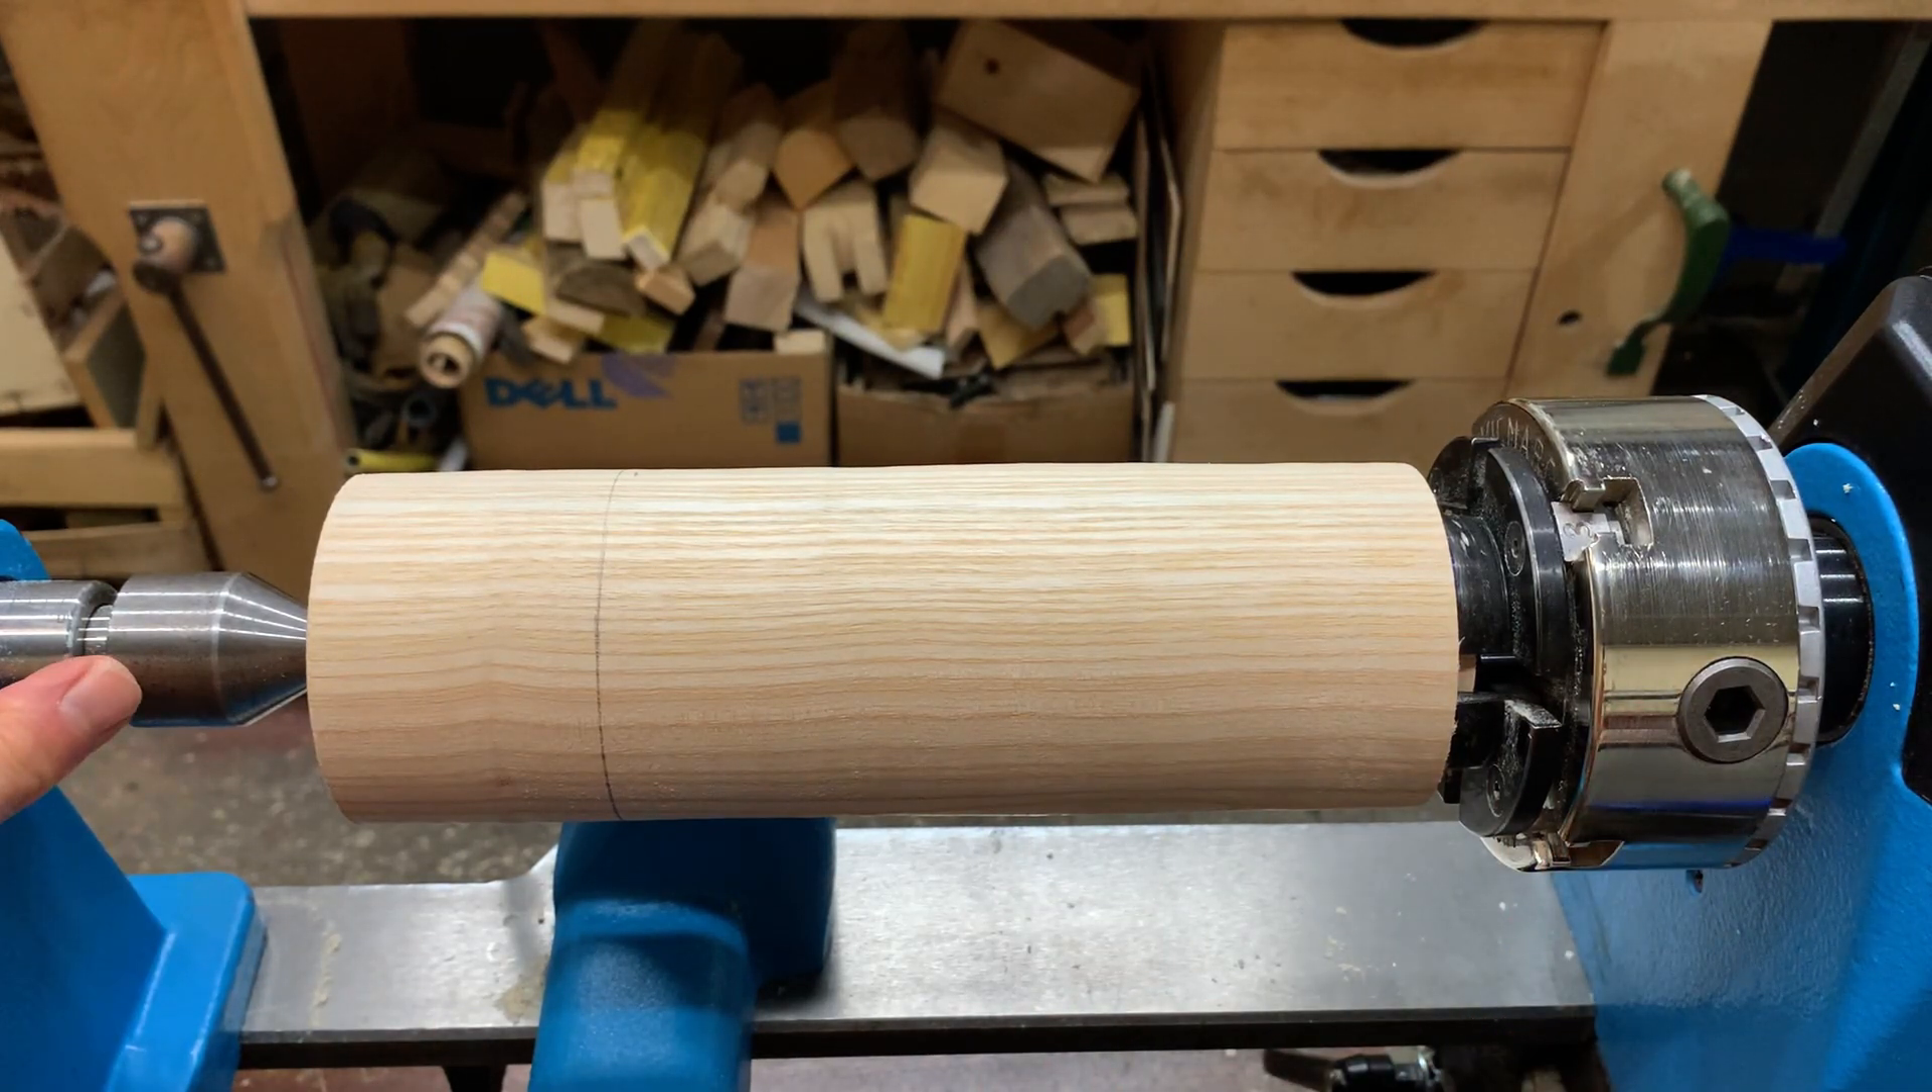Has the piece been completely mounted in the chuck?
Yes.